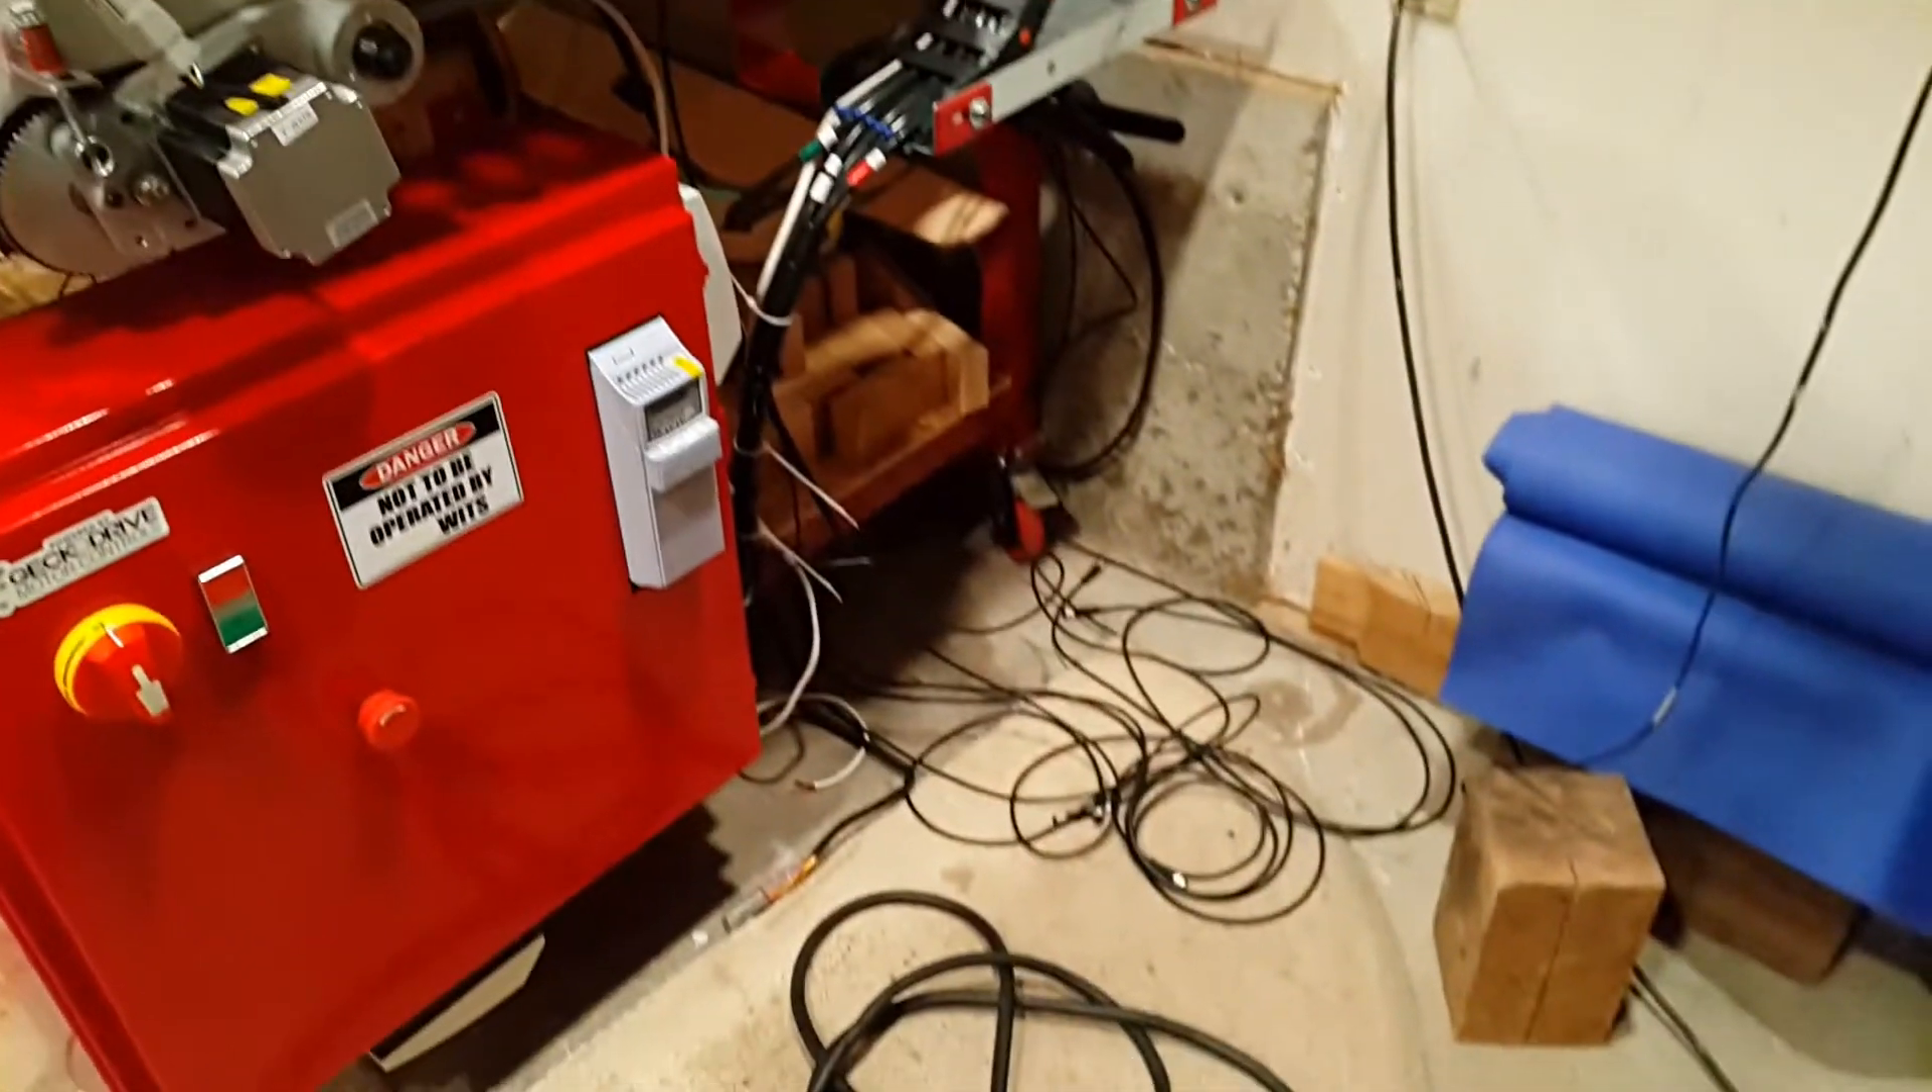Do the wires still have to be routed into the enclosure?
Yes.